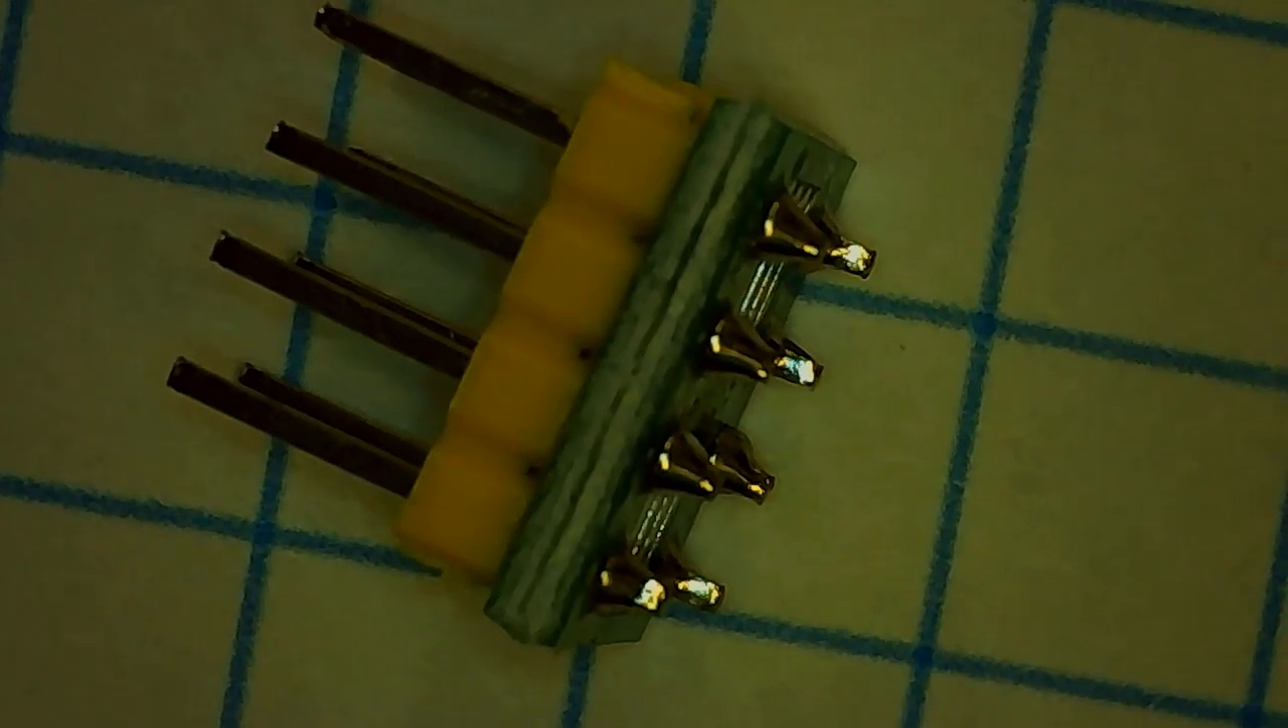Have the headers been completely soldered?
Yes.